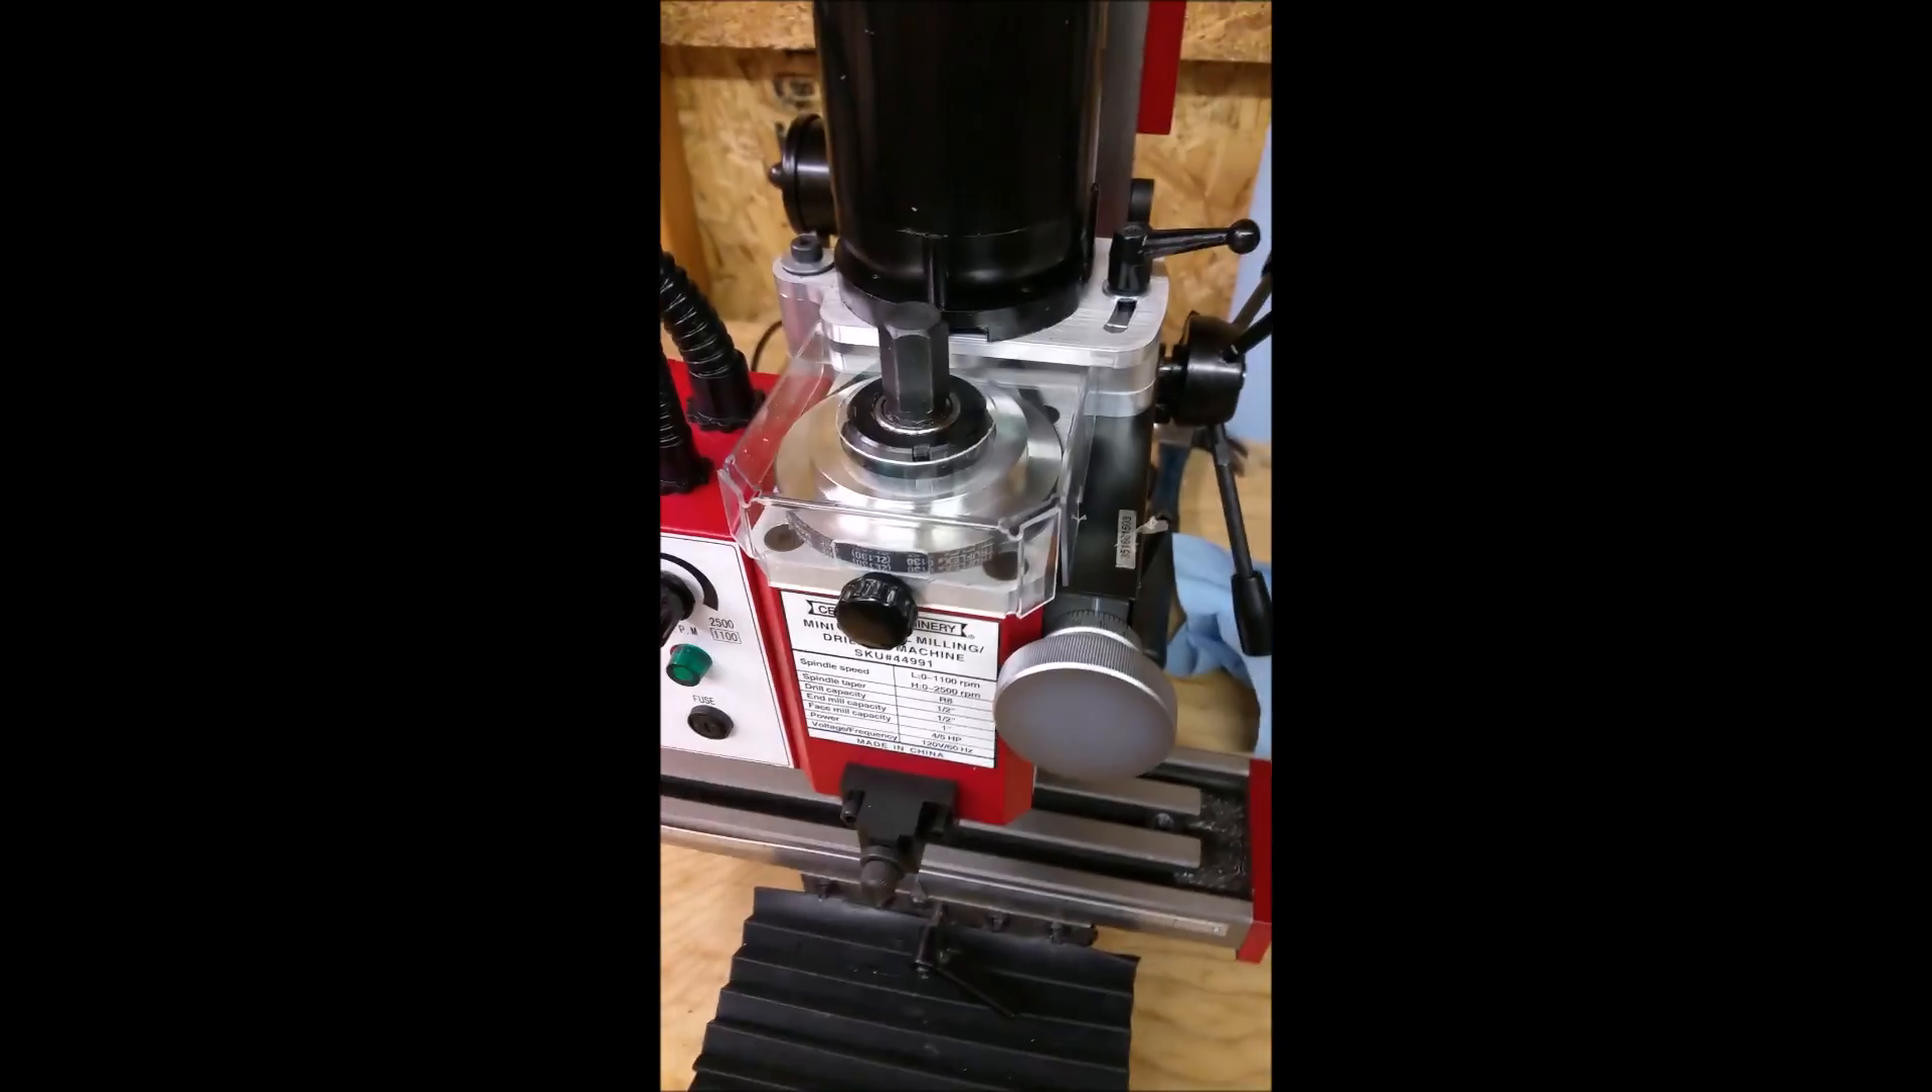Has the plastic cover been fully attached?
Yes.